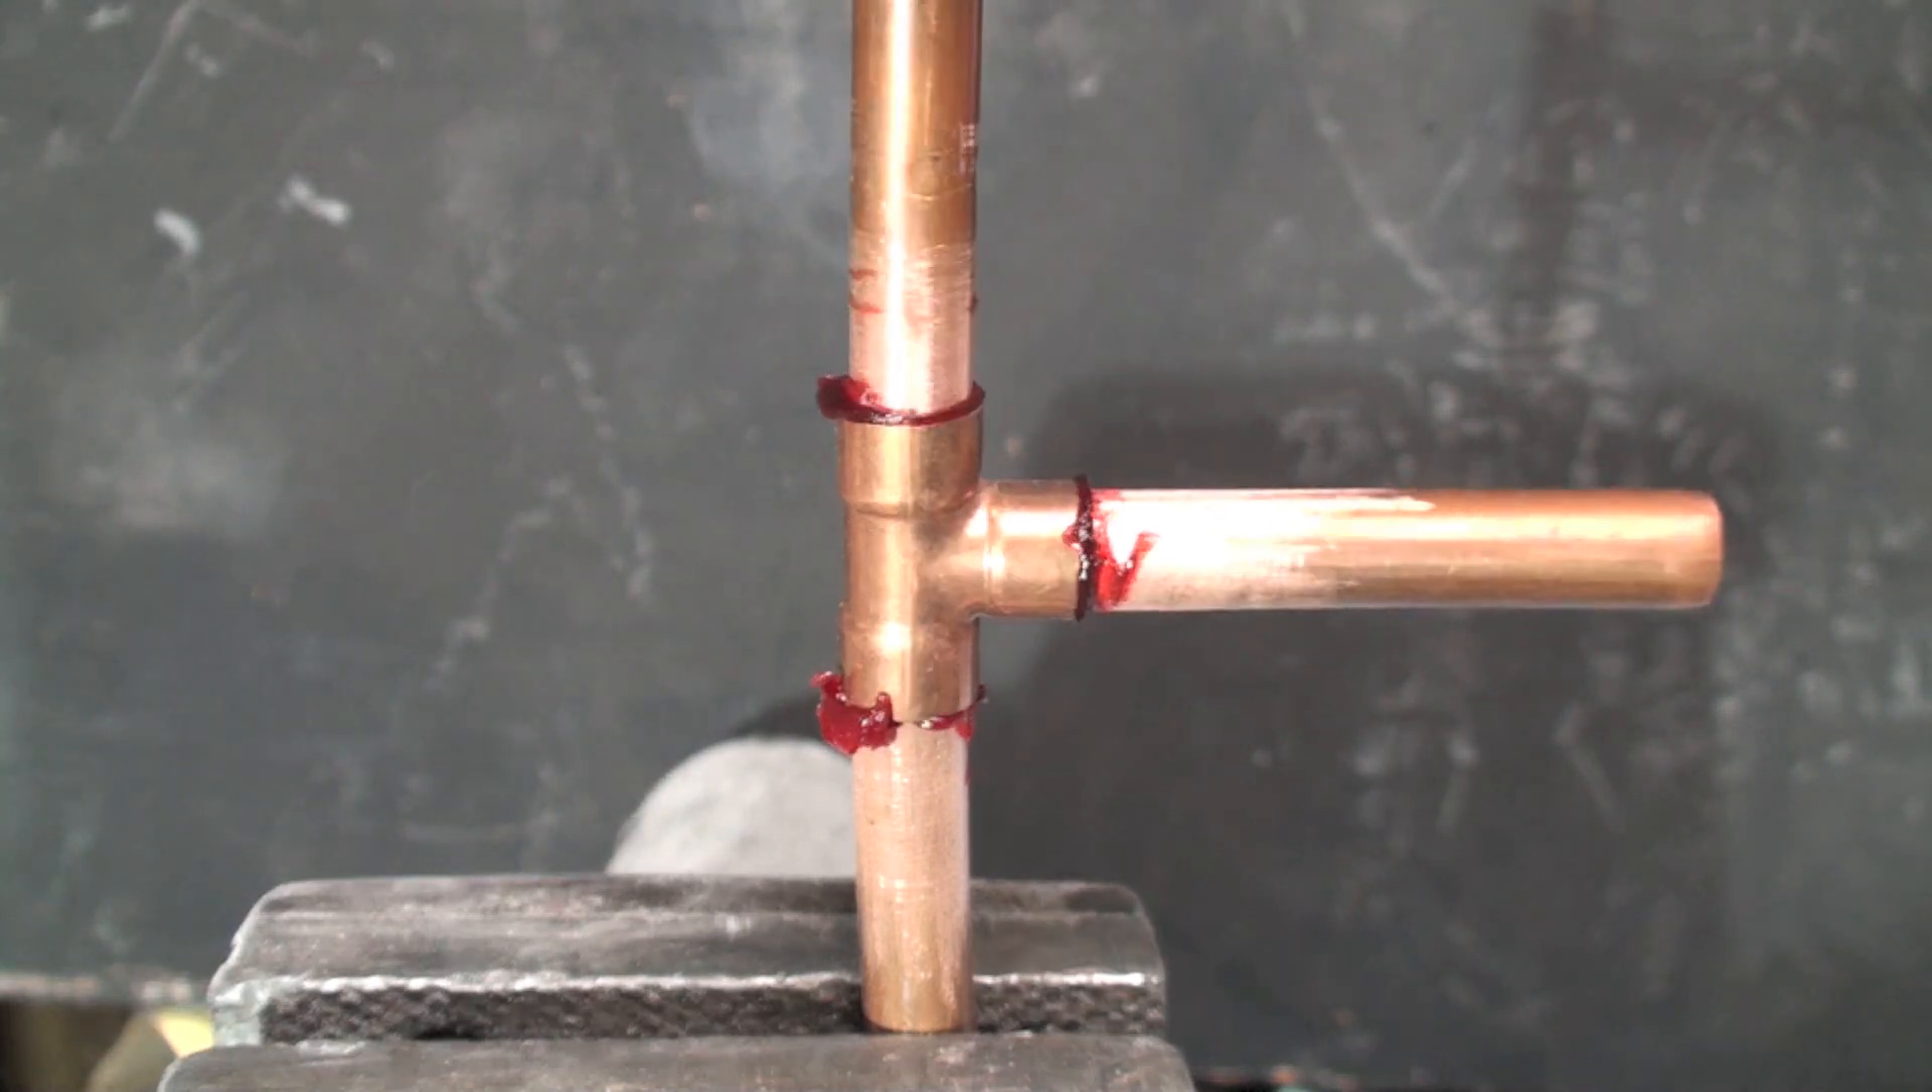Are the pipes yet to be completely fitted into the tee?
No.